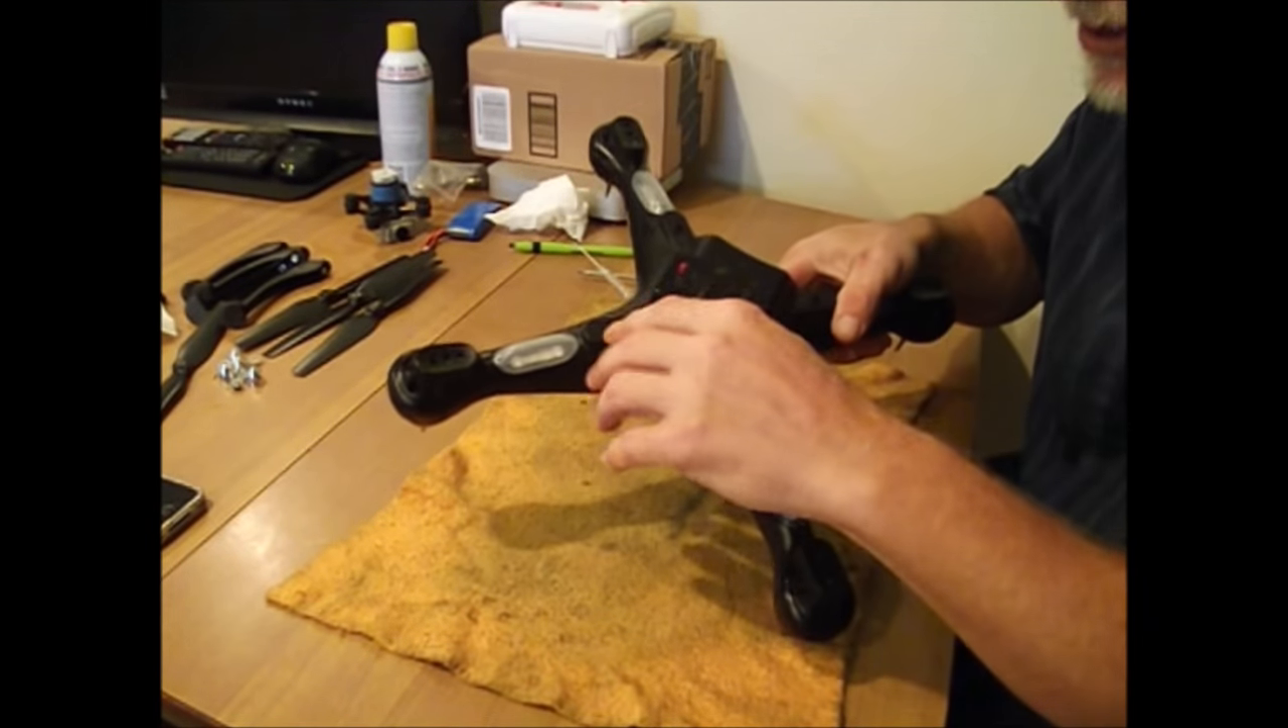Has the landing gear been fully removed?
Yes.